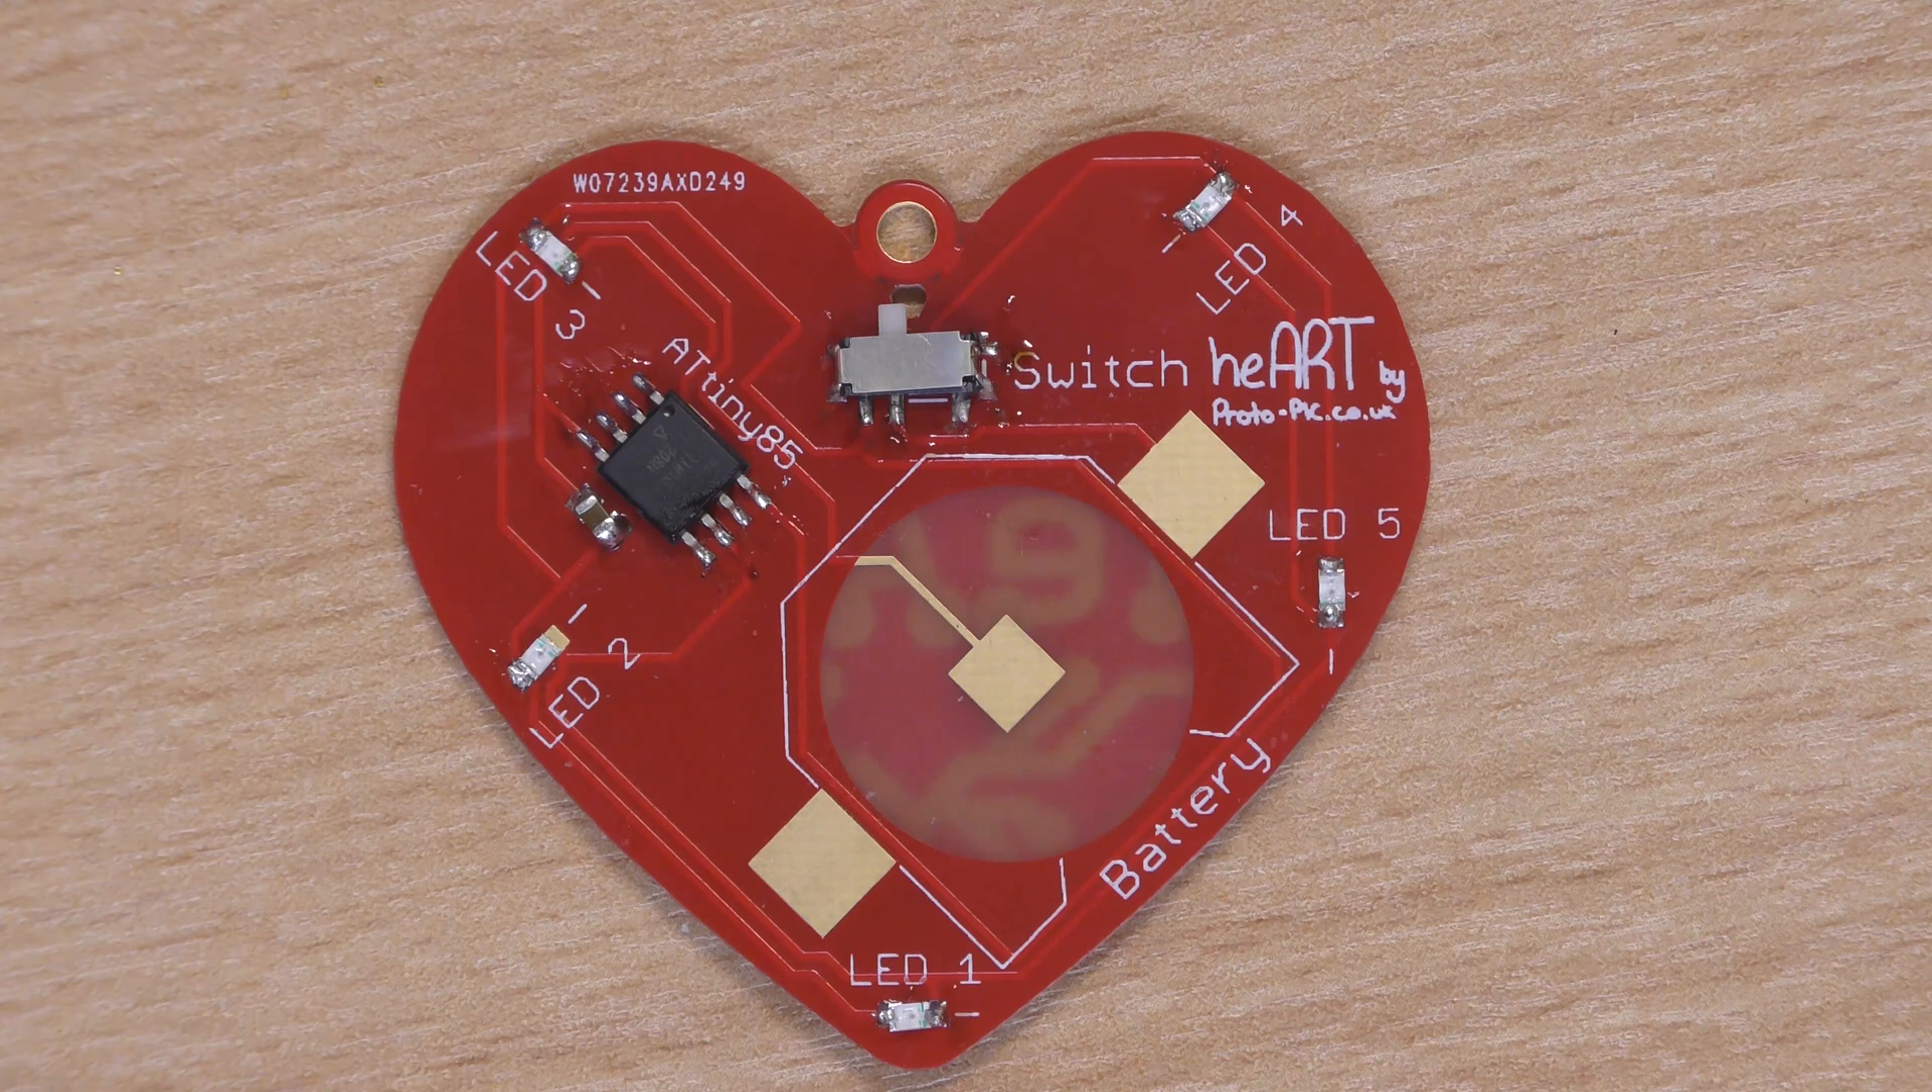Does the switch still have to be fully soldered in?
No.